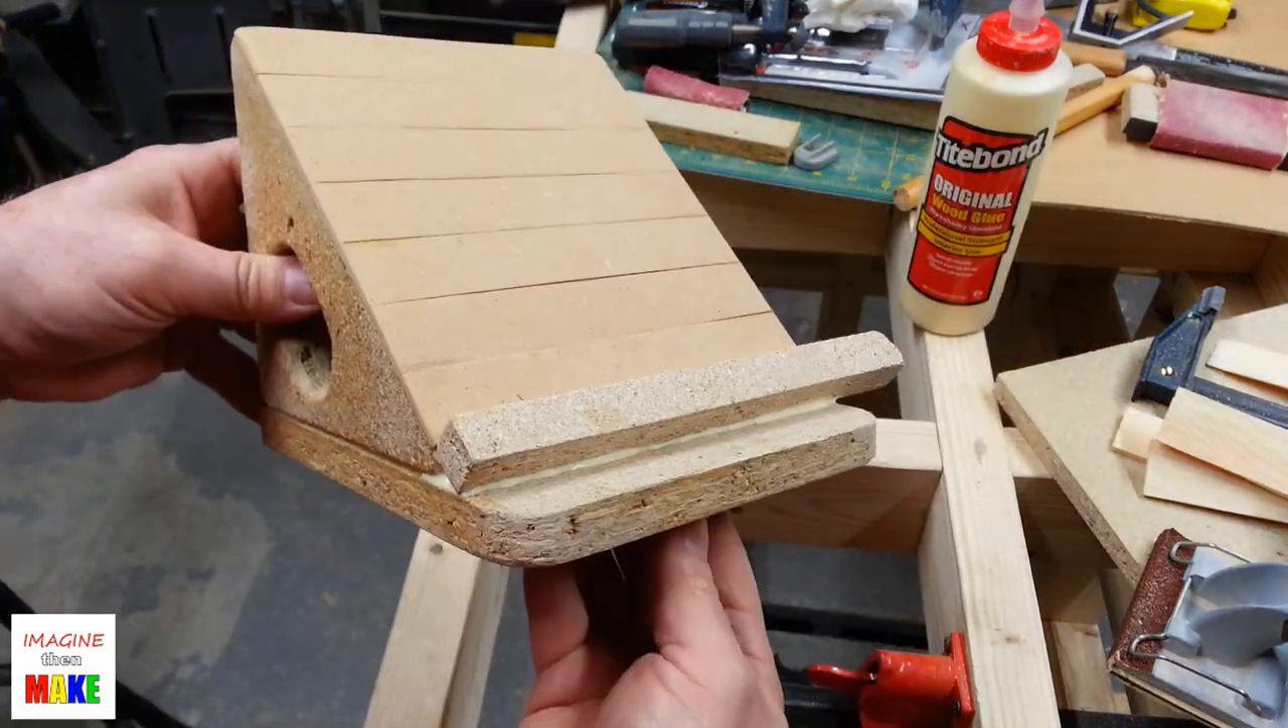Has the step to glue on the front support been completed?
Yes.